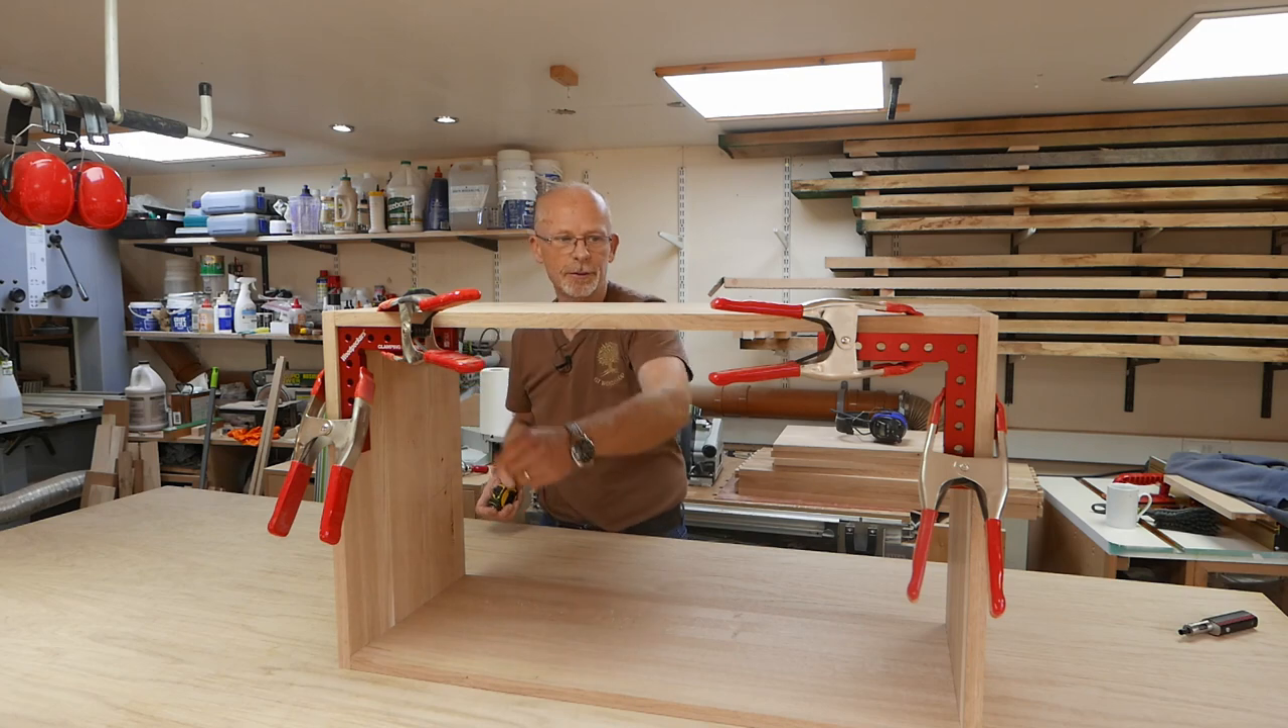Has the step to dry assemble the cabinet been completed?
Yes.